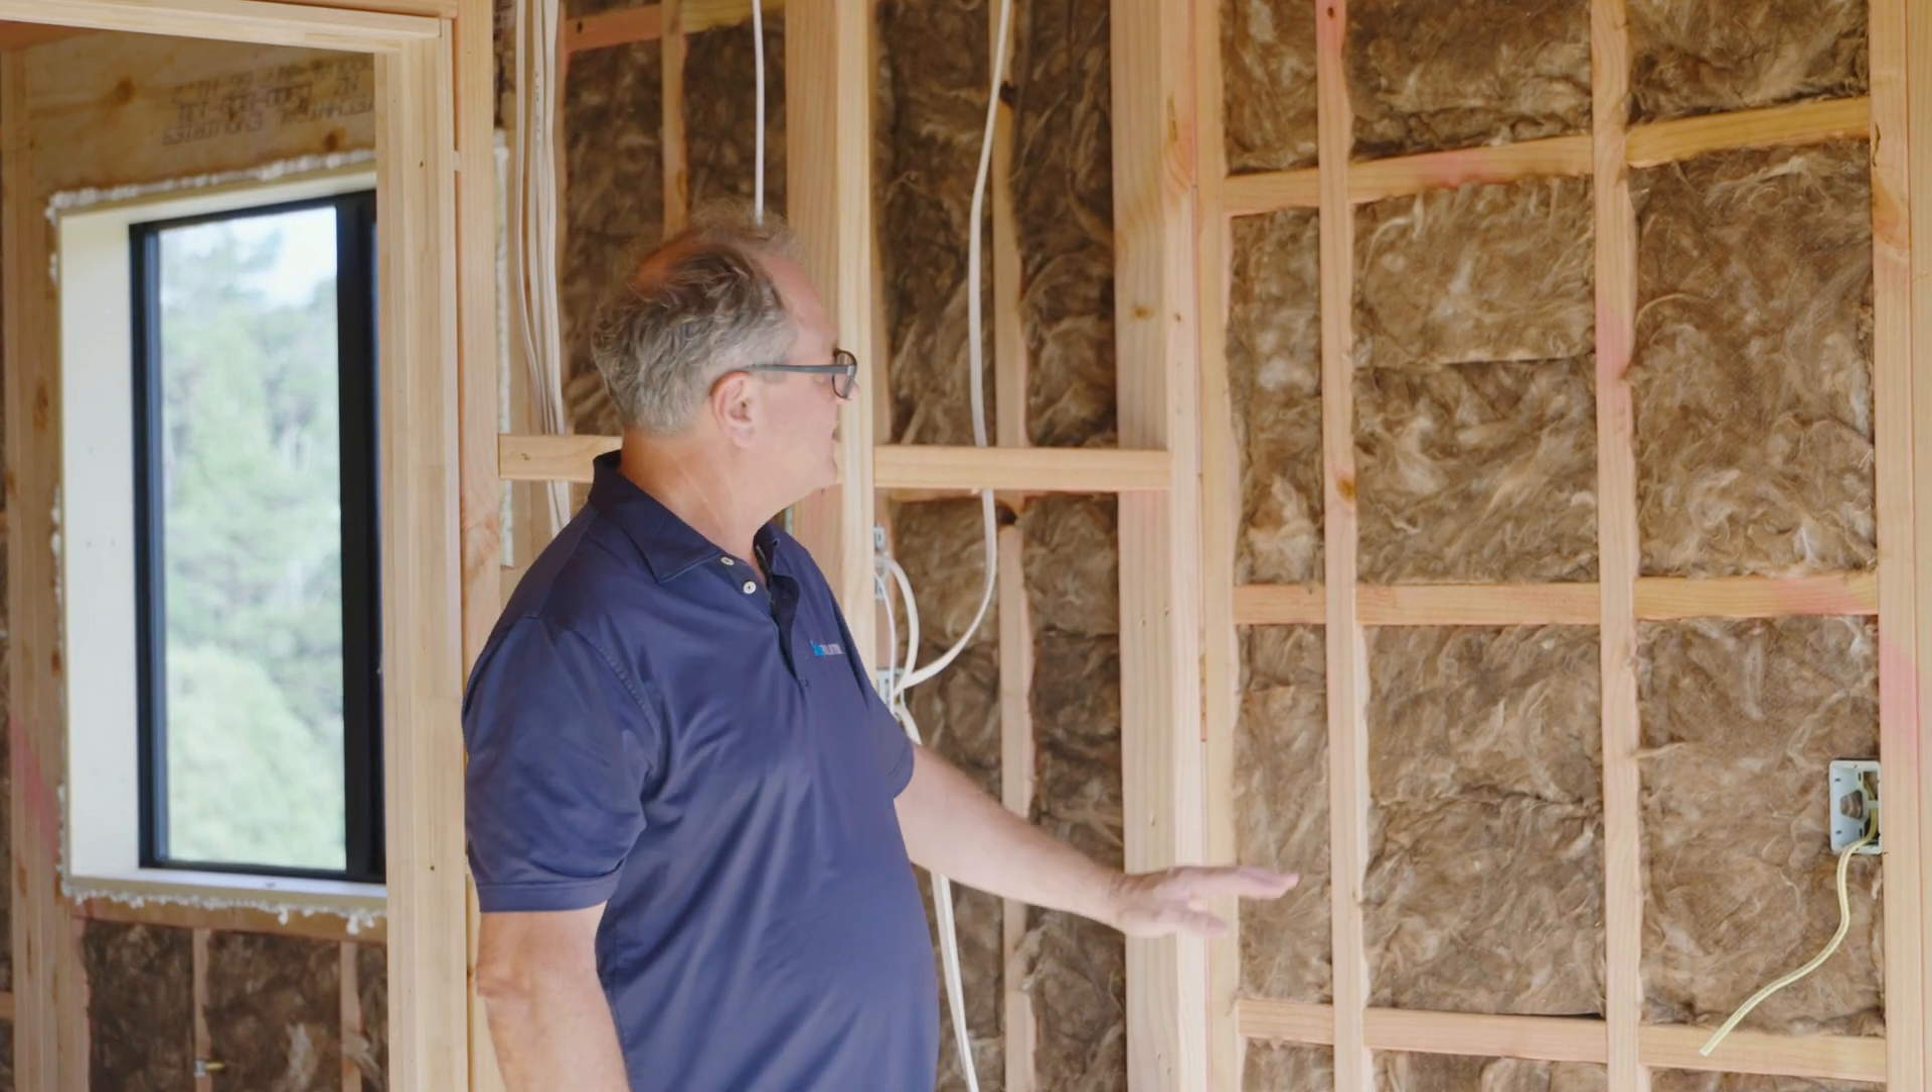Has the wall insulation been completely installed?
Yes.